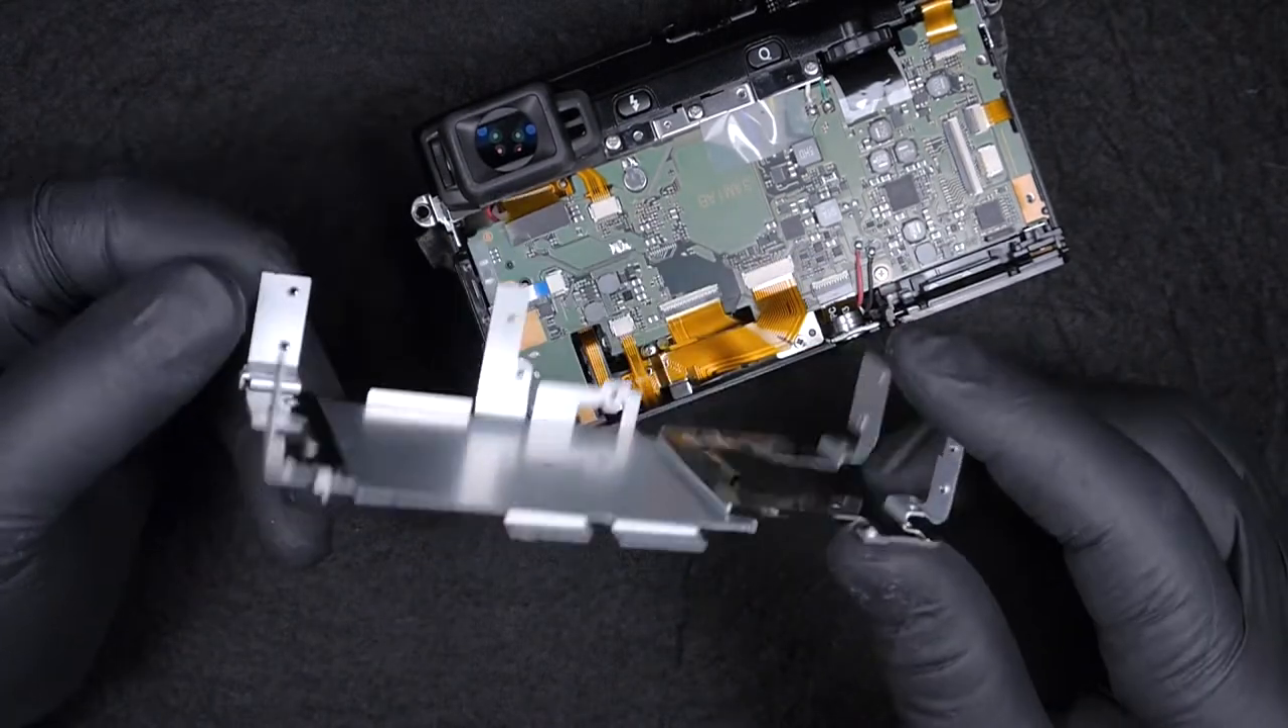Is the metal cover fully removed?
Yes.